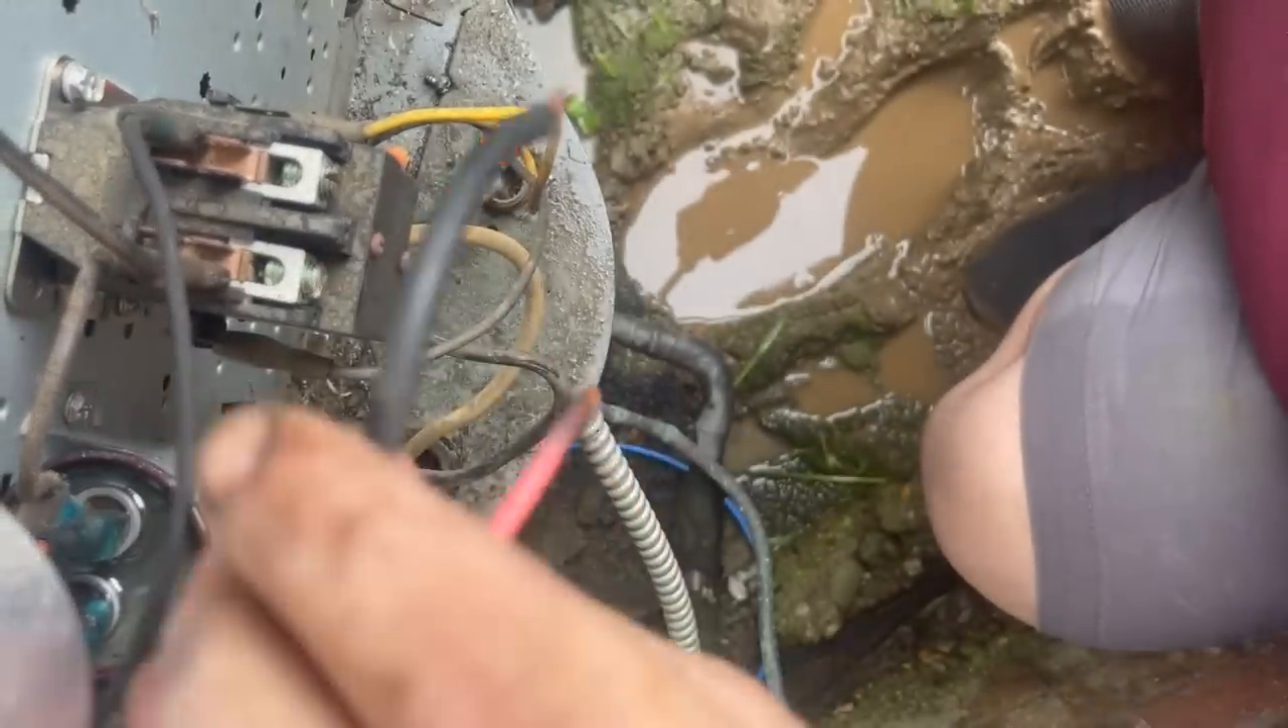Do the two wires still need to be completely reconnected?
Yes.